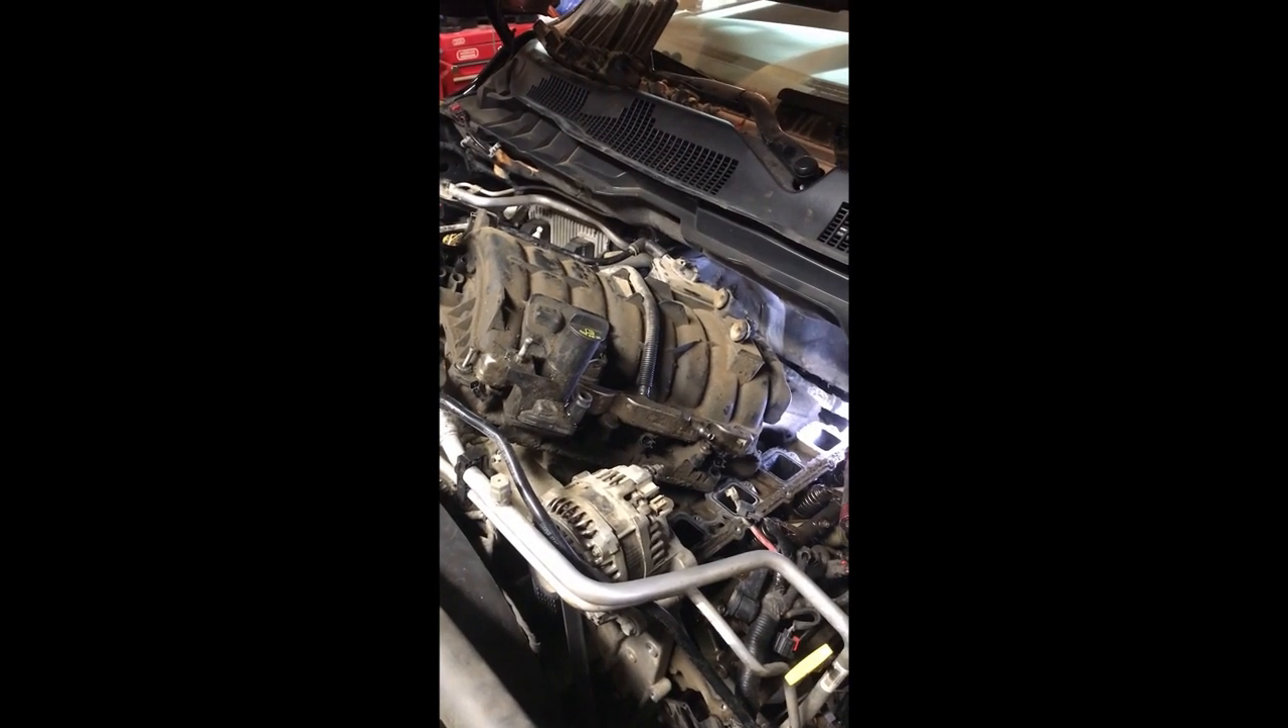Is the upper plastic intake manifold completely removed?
No.